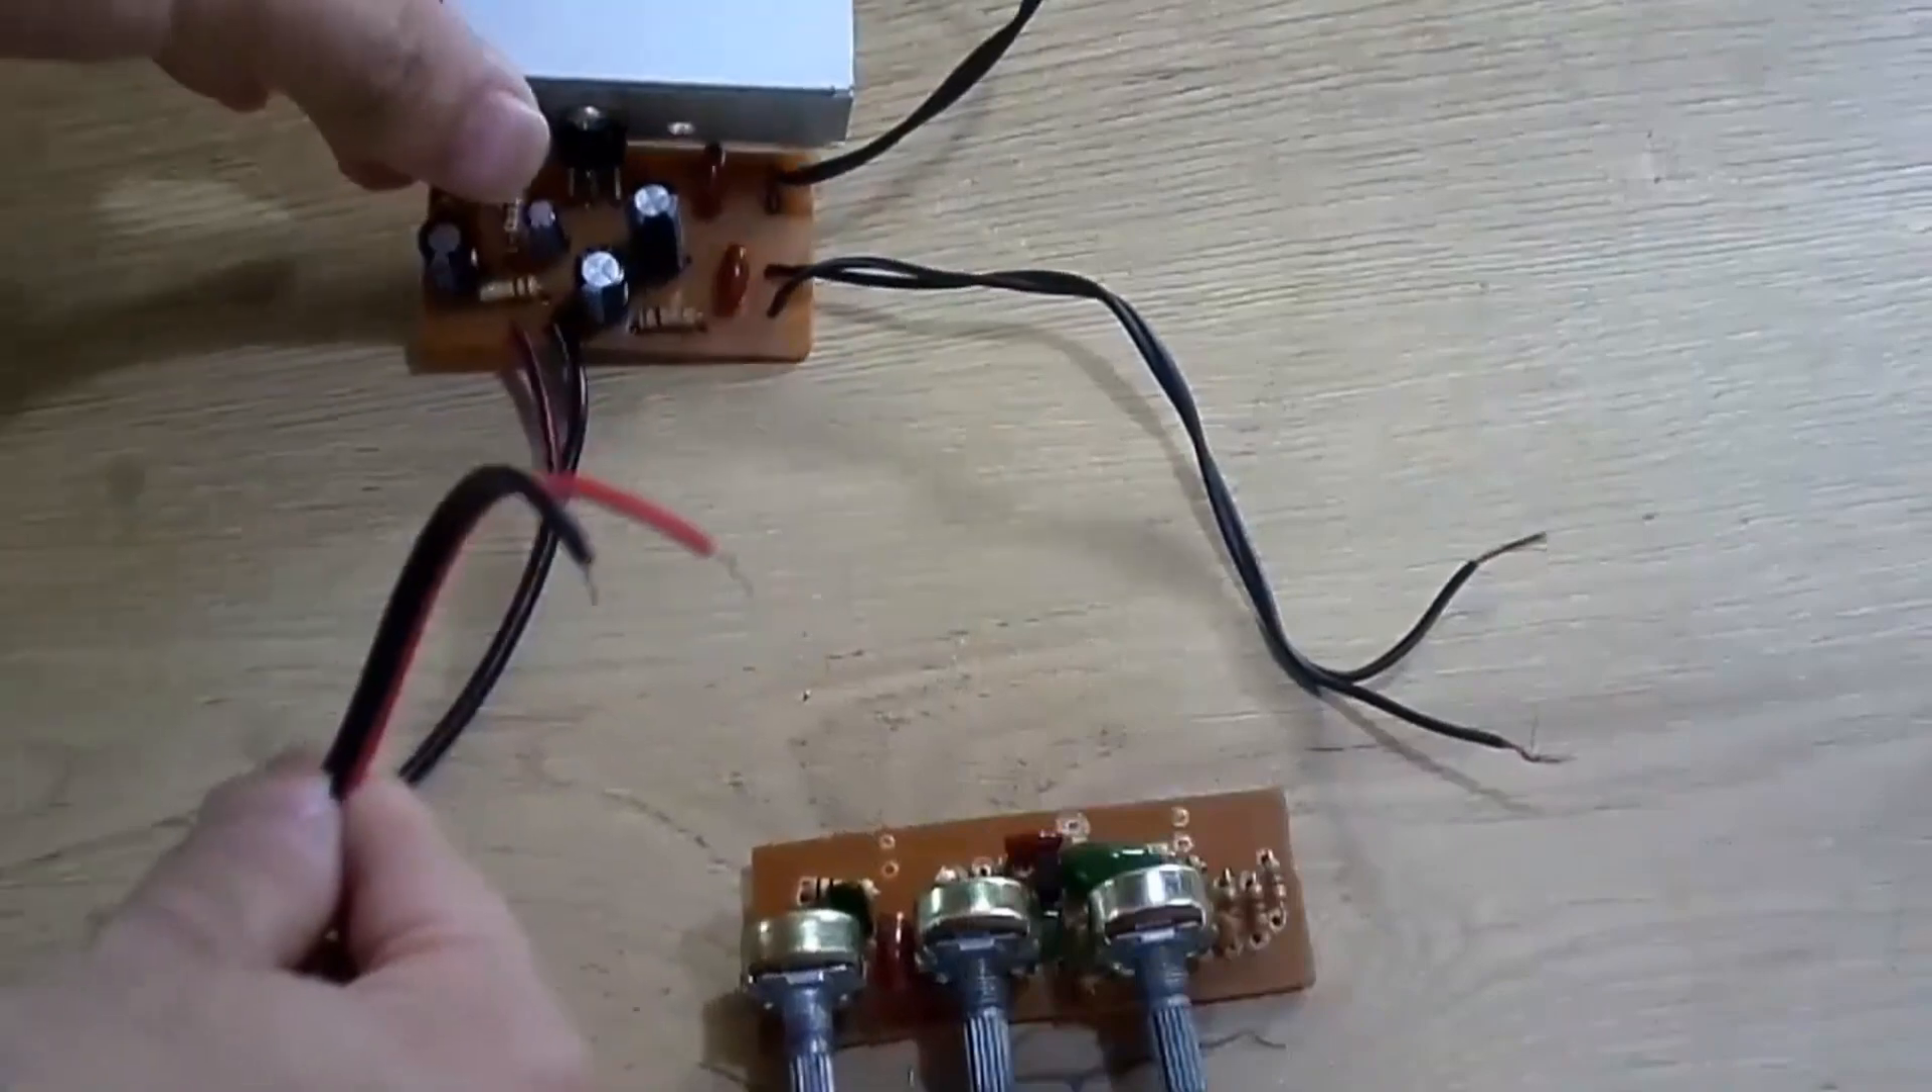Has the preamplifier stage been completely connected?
No.